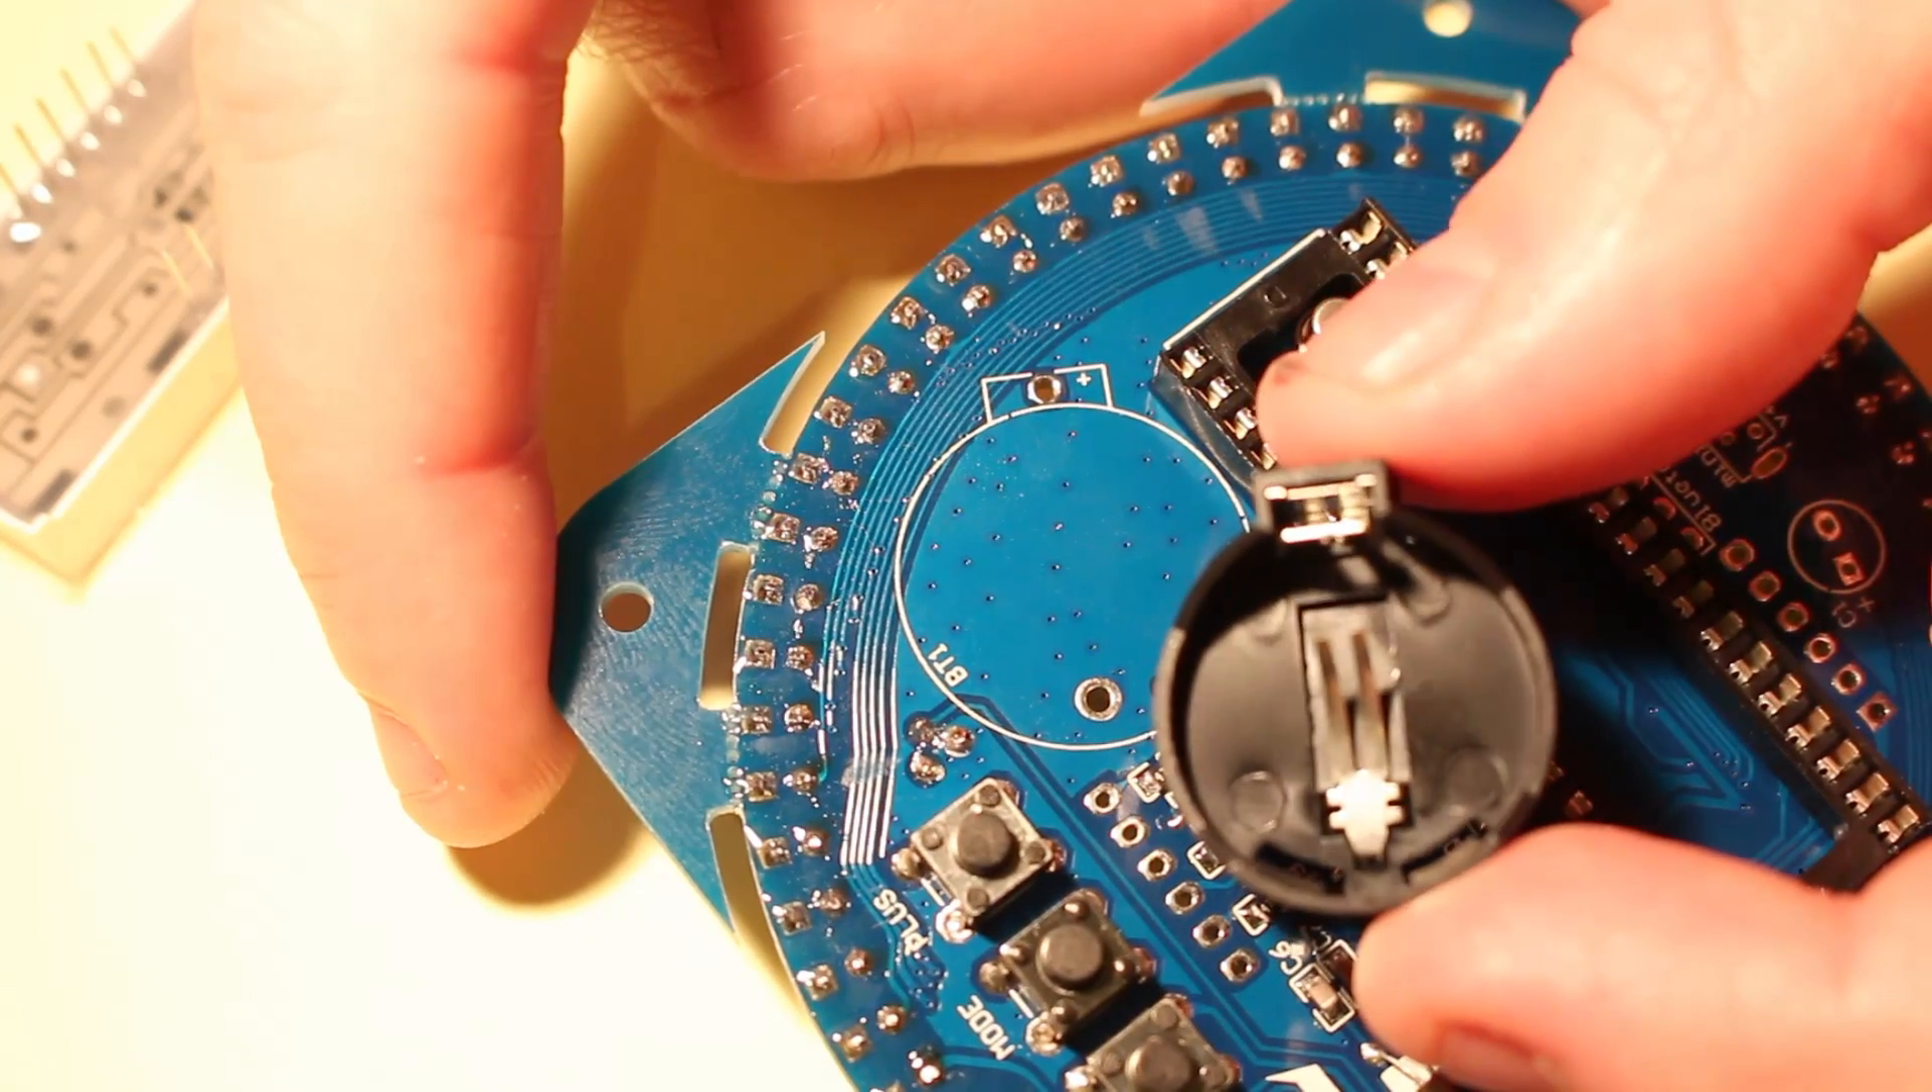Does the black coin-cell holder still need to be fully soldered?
Yes.